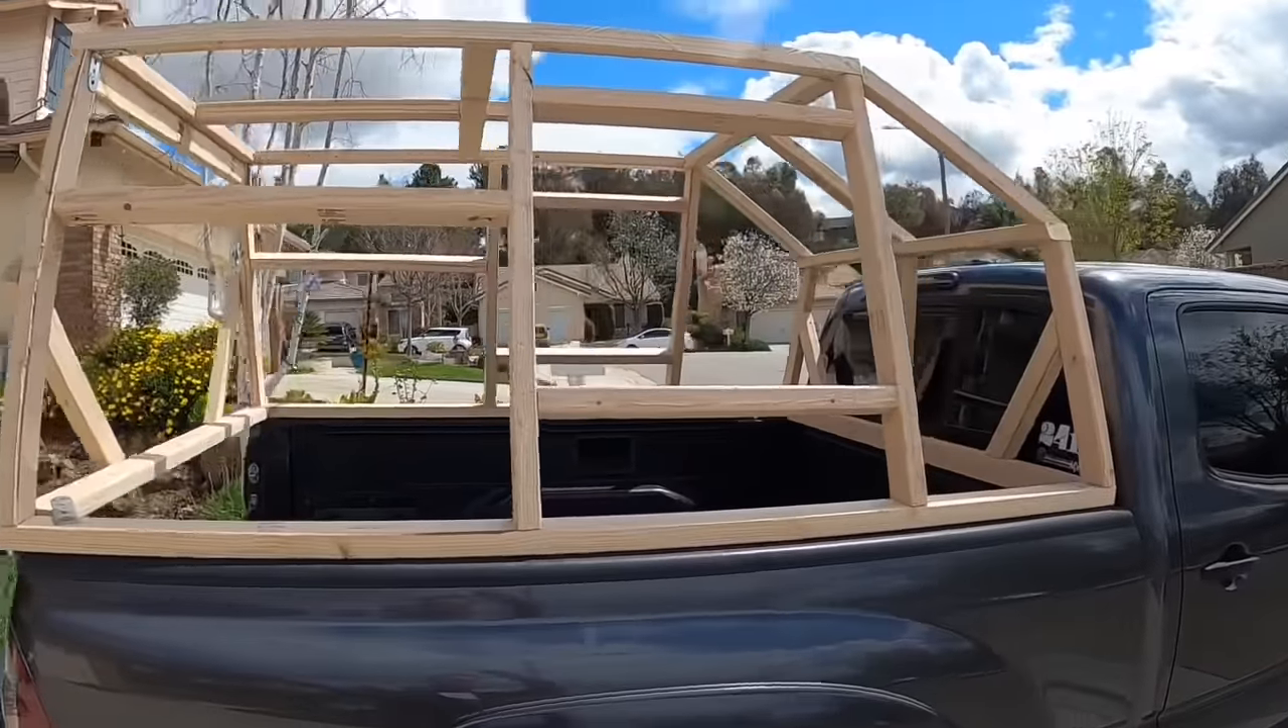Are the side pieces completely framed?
Yes.